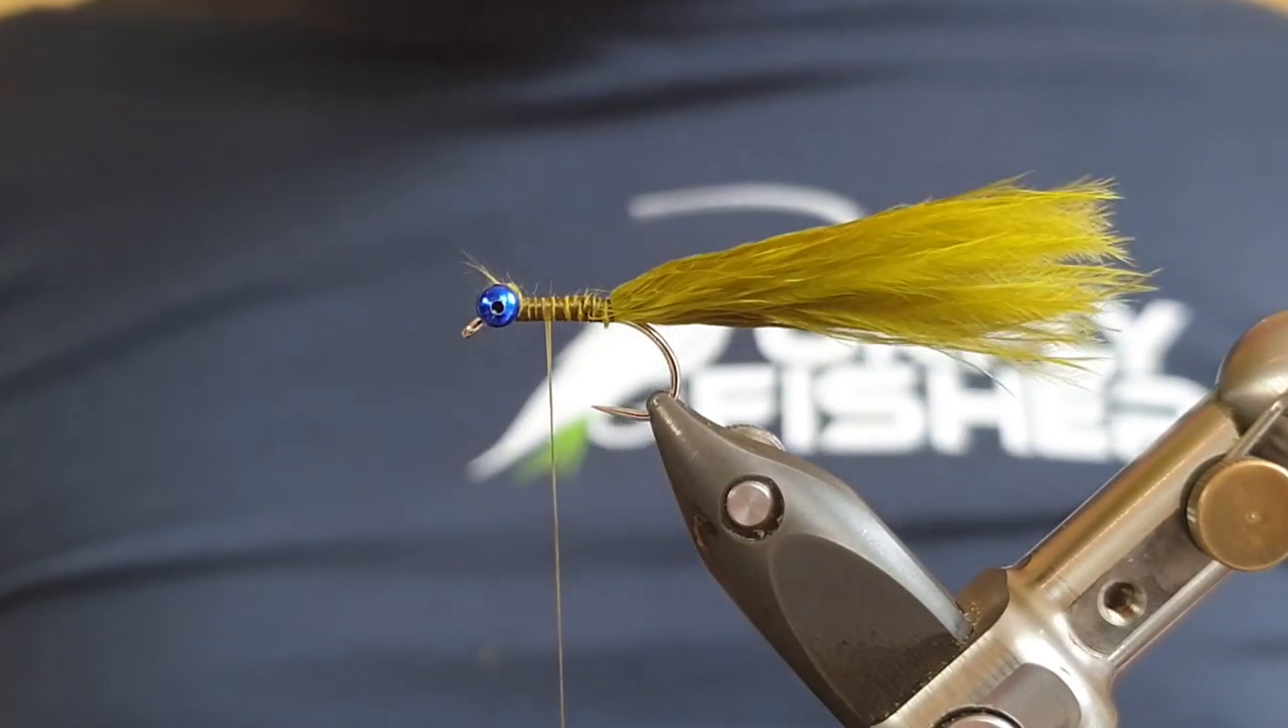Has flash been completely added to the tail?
No.